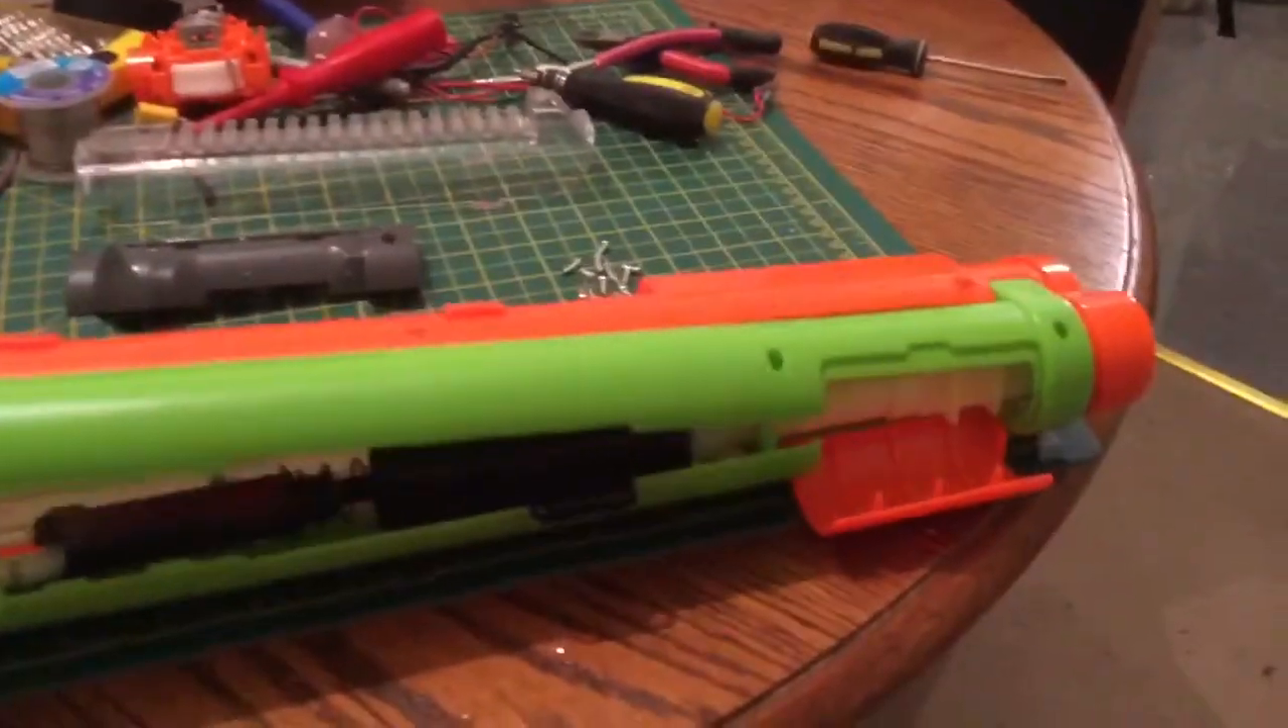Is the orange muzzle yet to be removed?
Yes.